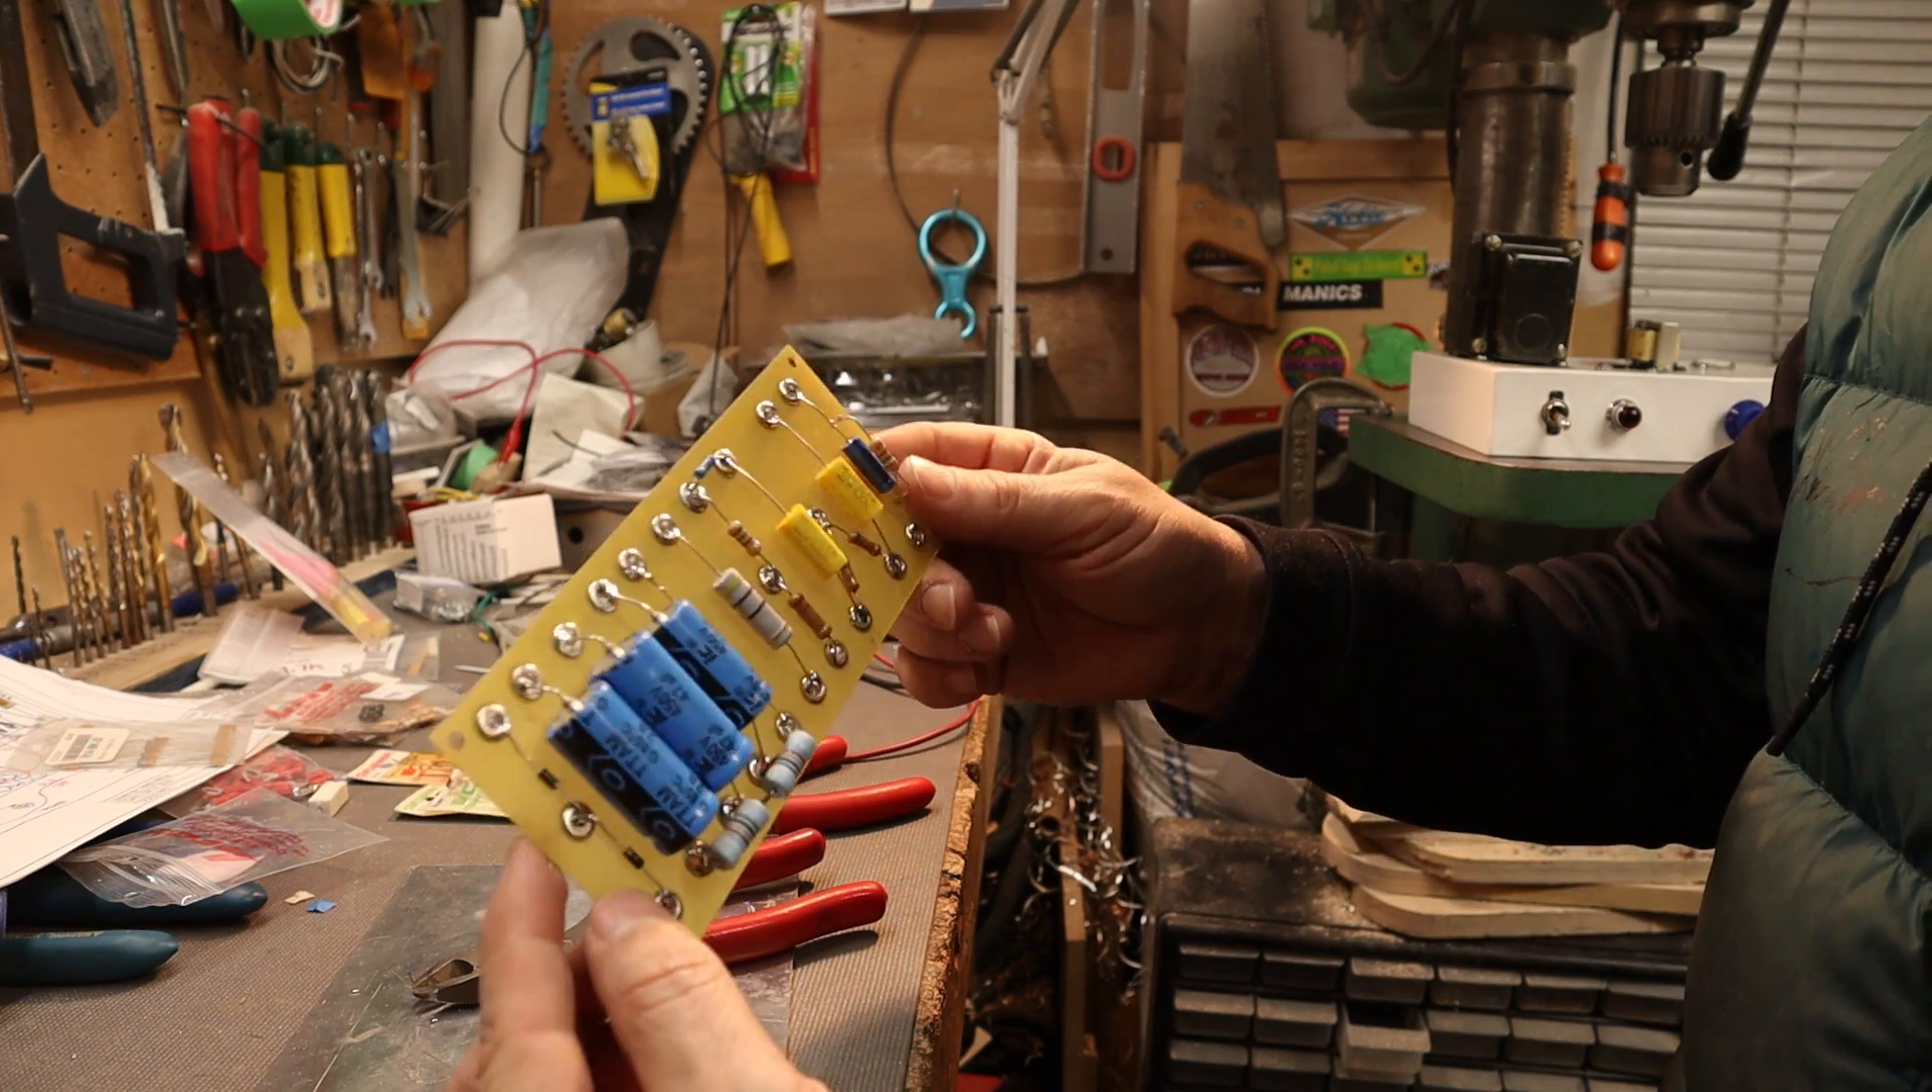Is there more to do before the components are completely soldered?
No.